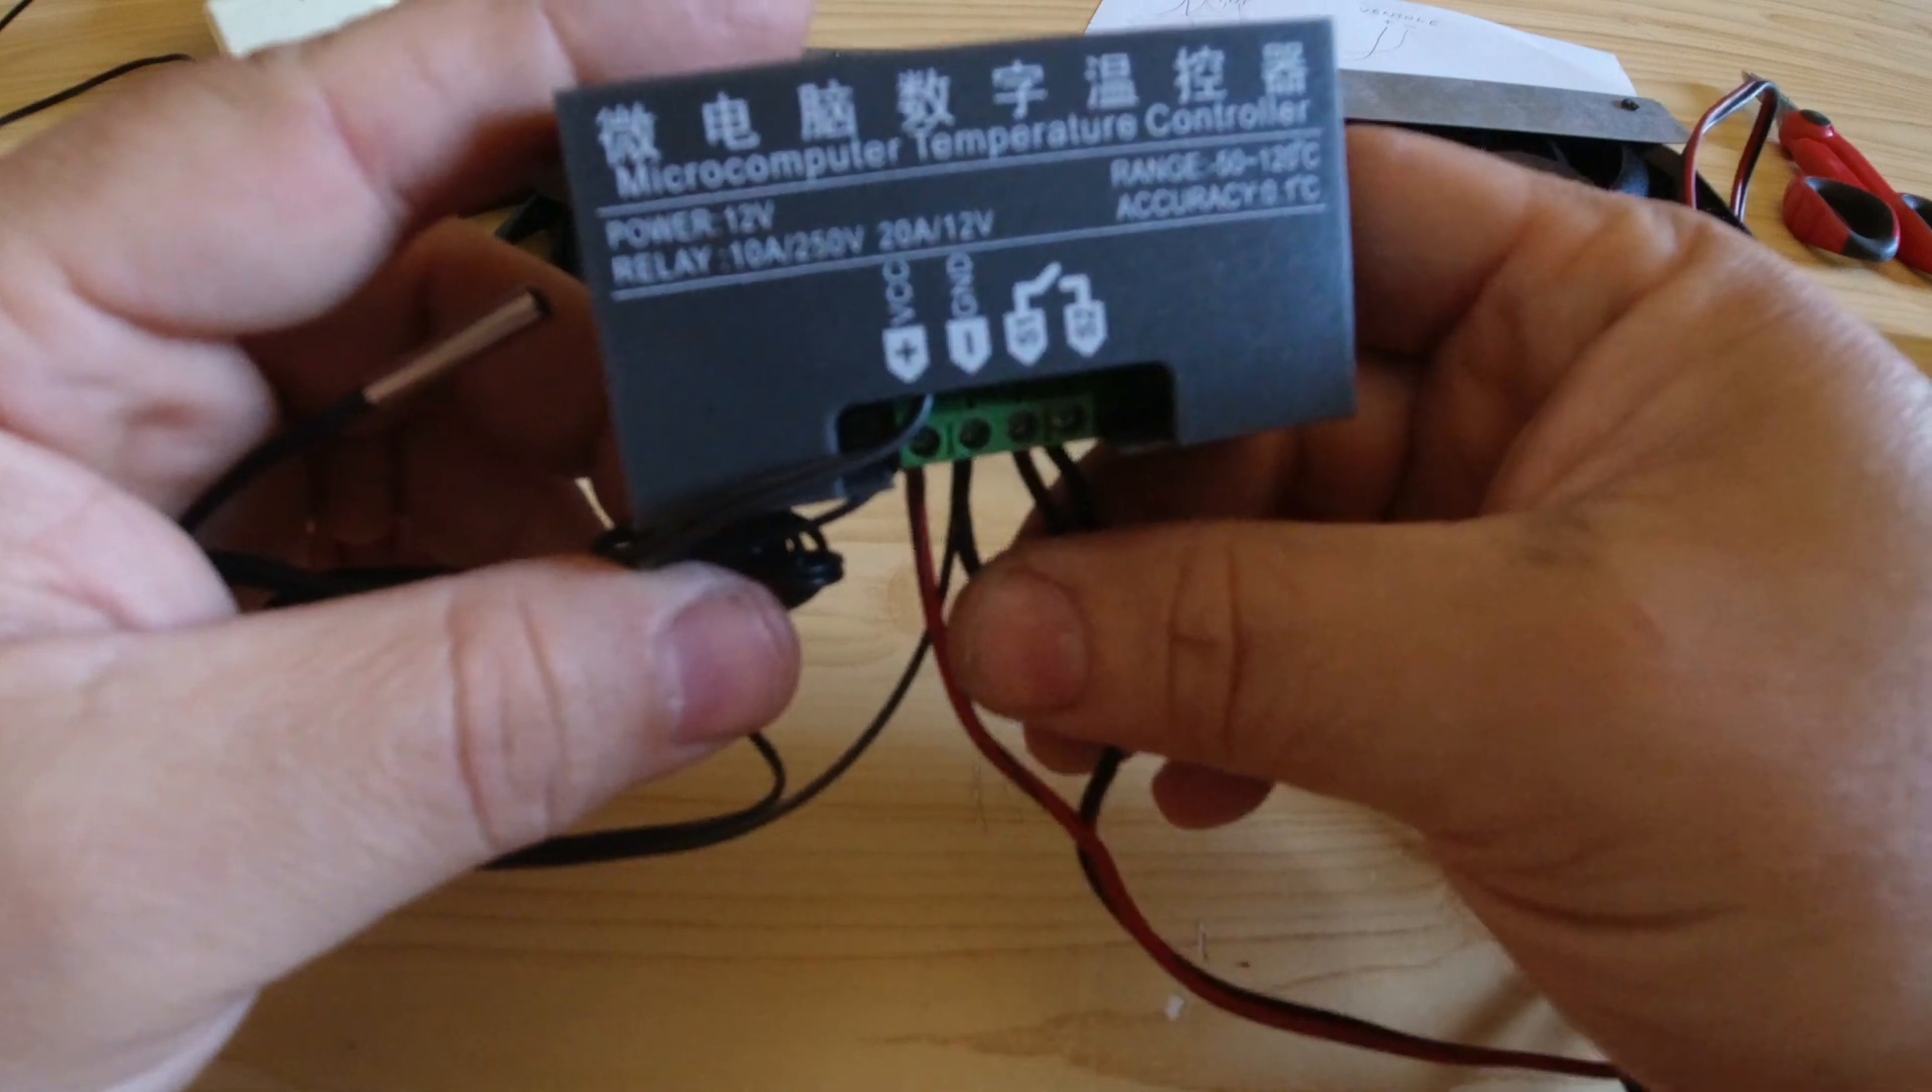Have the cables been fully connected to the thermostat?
Yes.